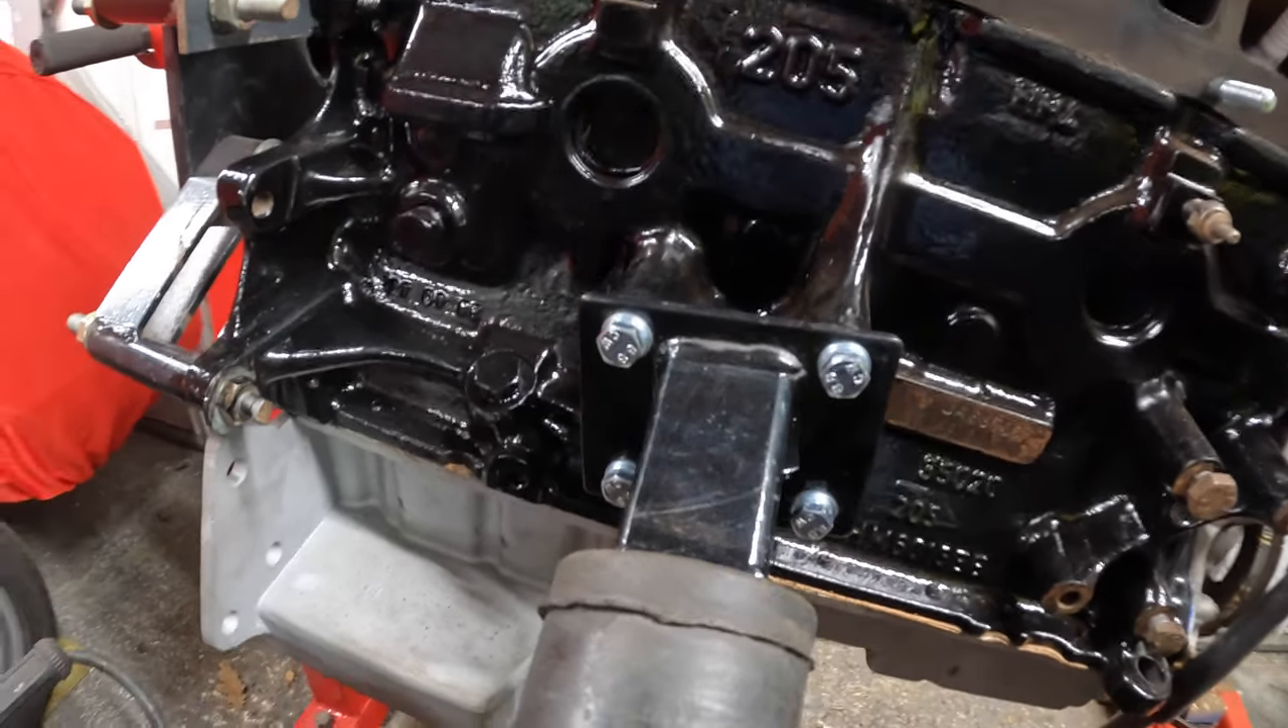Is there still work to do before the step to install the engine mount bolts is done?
No.